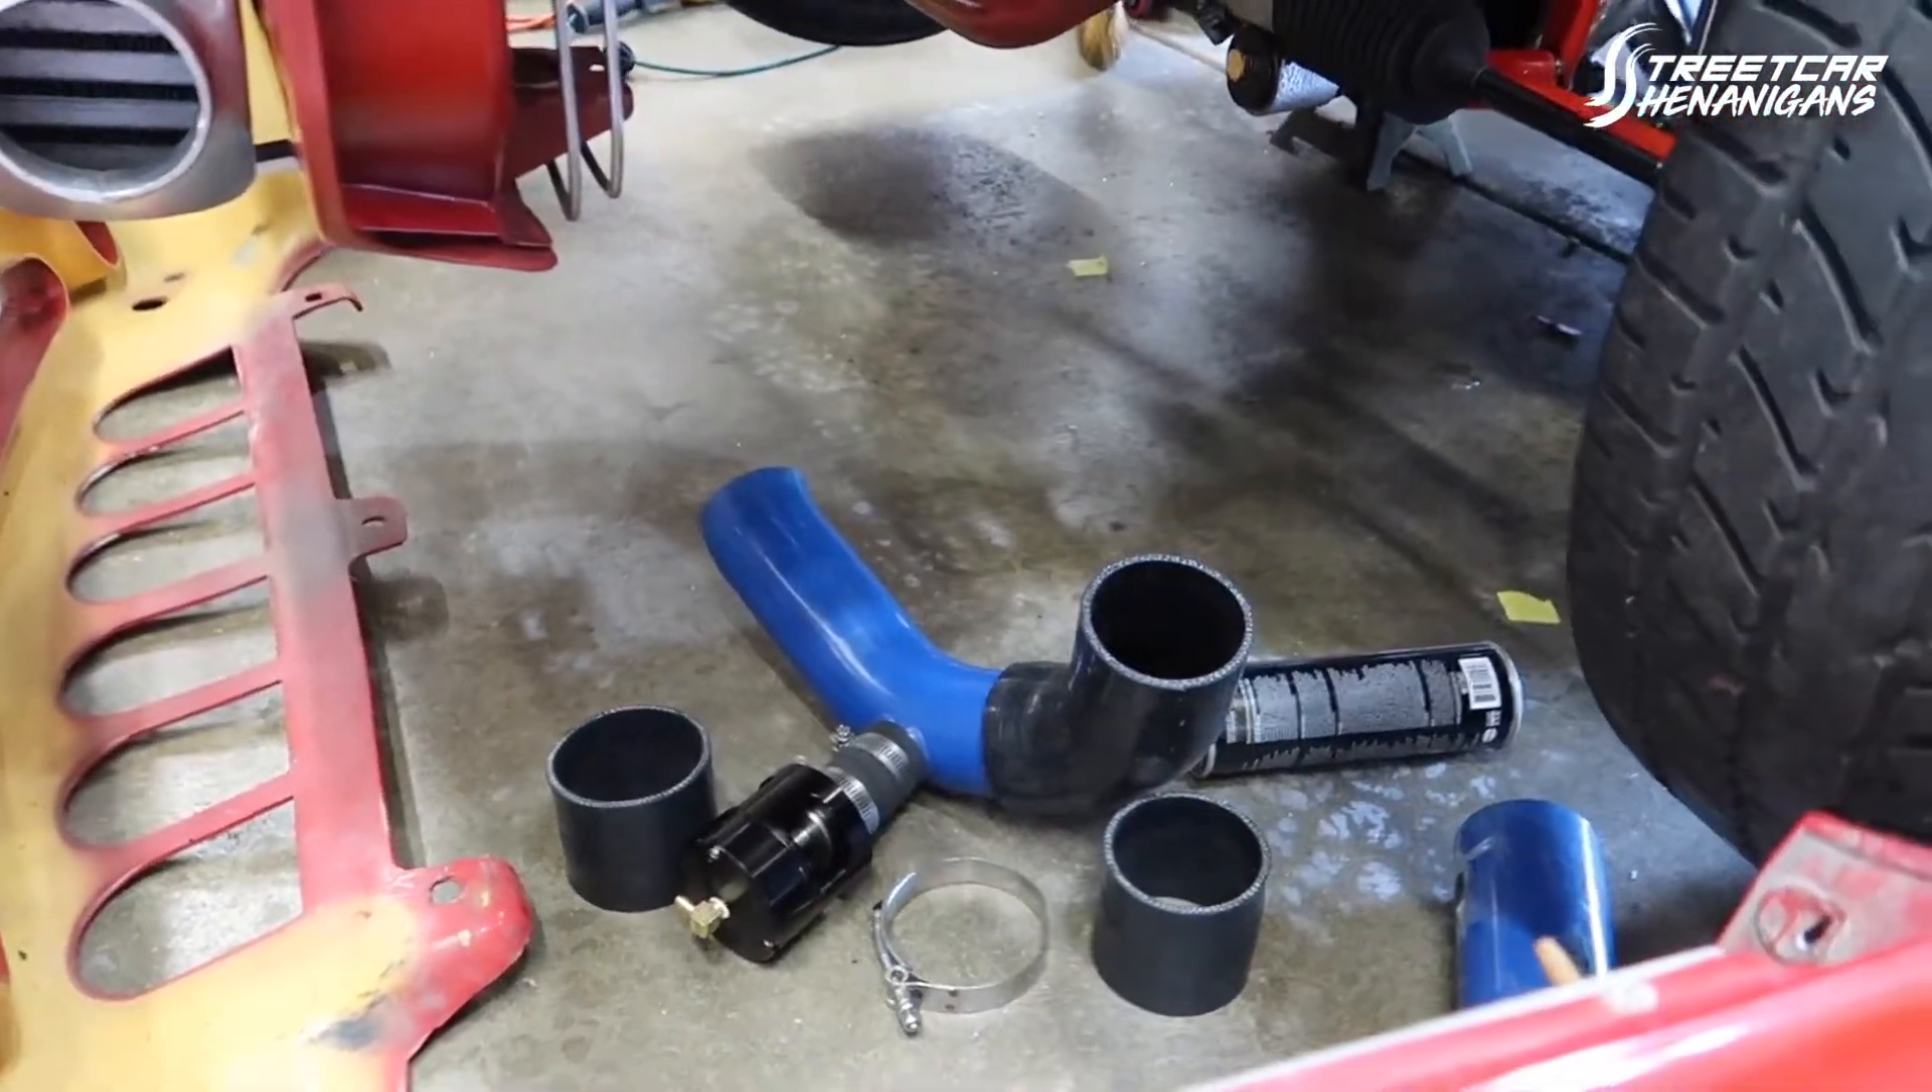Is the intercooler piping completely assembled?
No.